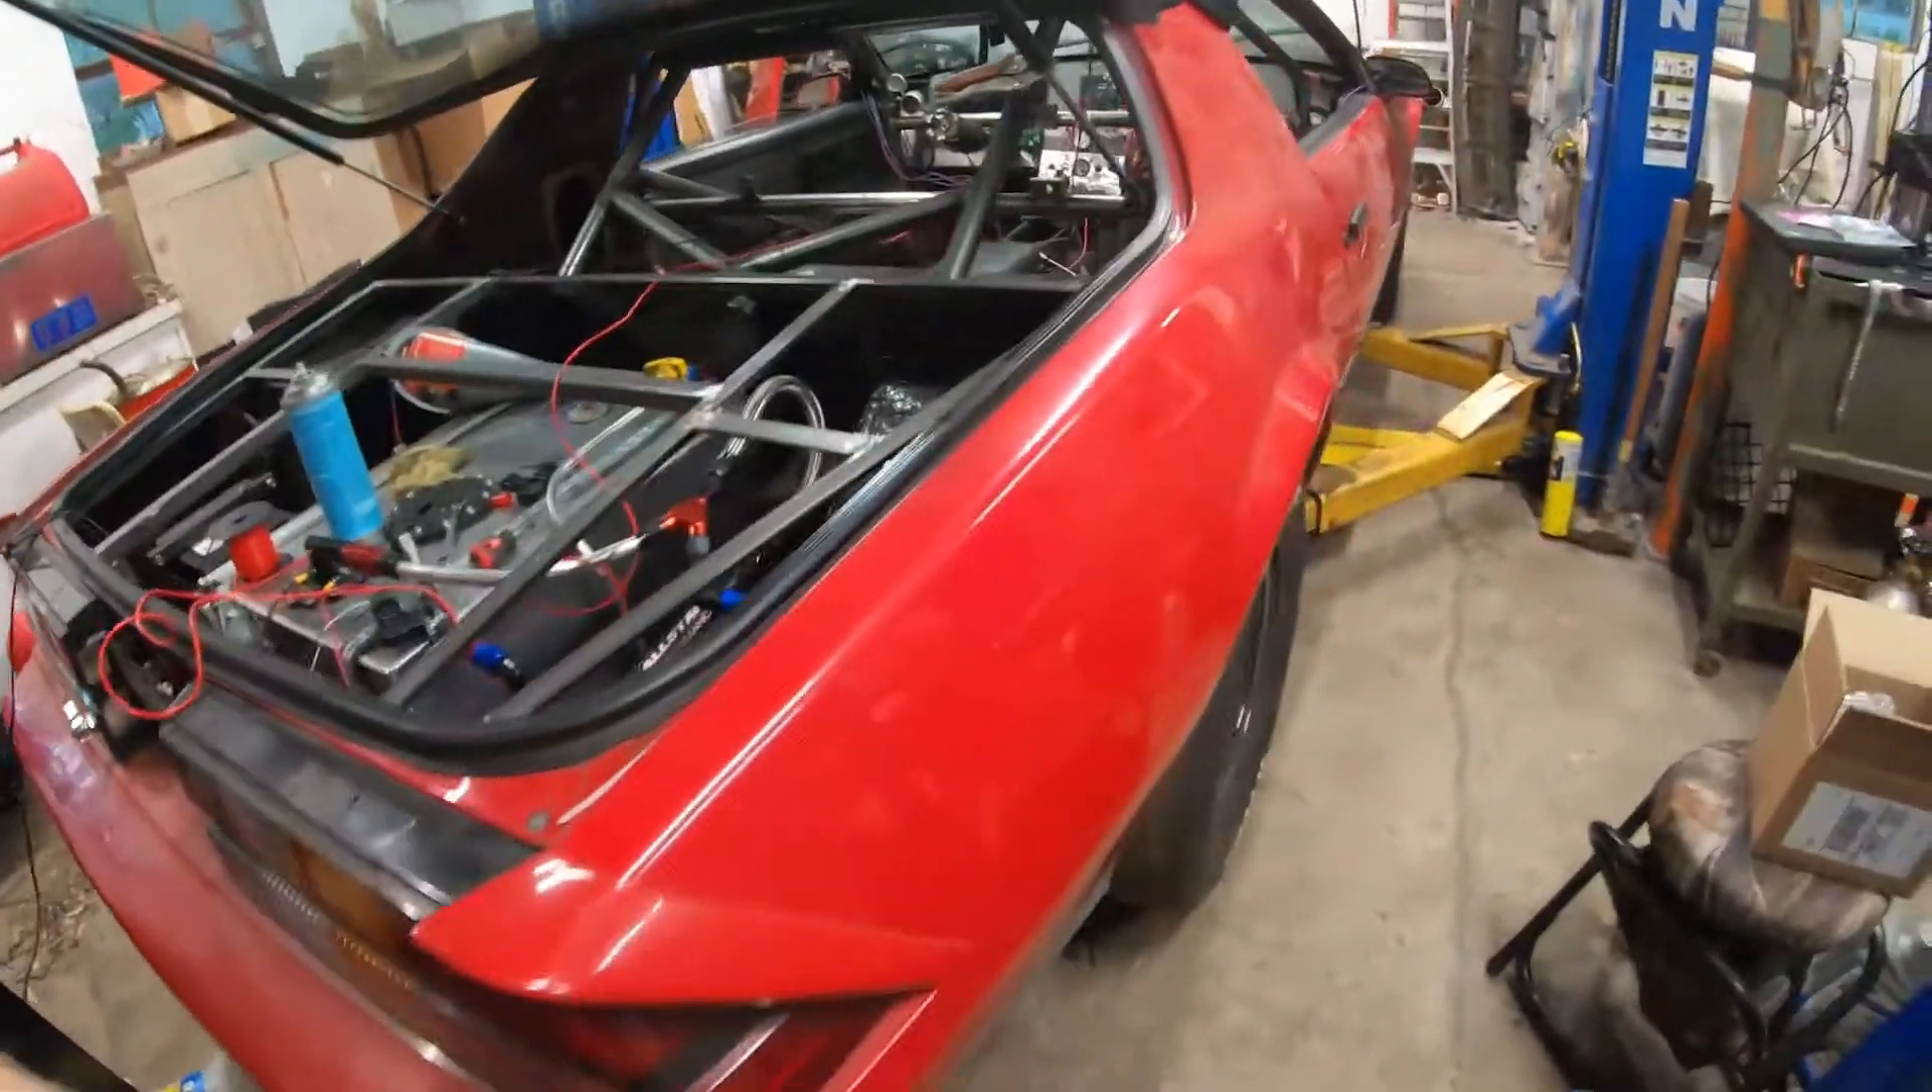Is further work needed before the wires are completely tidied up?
Yes.